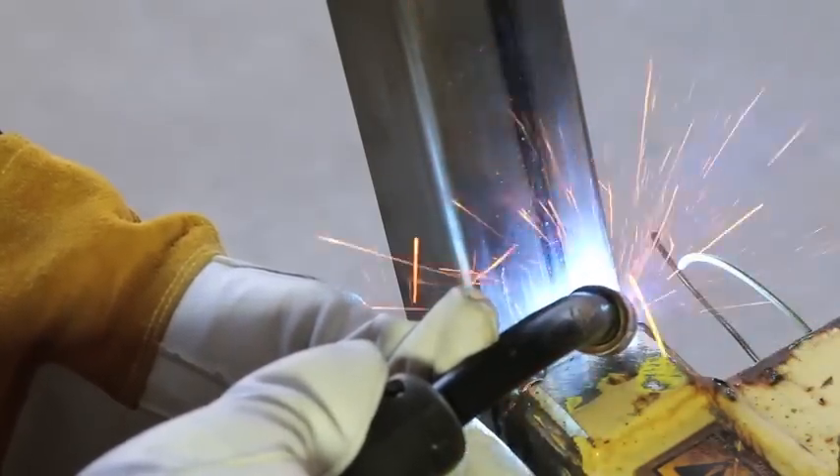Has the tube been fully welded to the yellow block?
No.